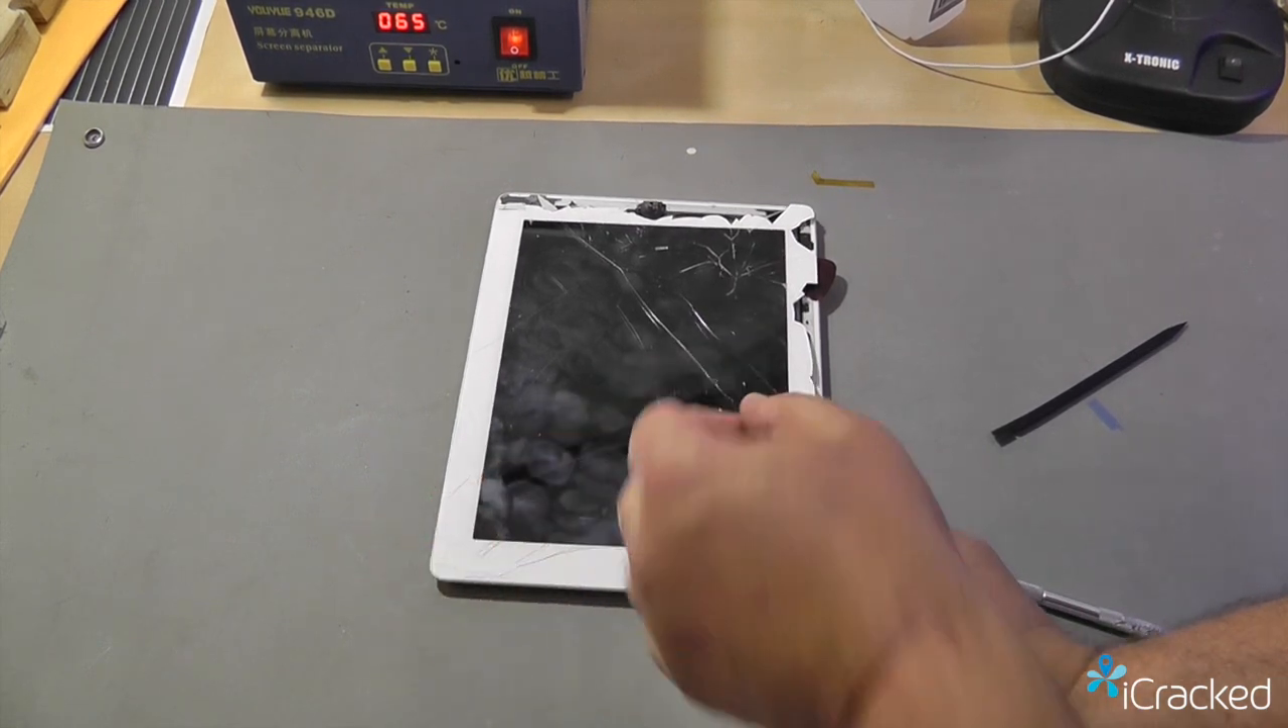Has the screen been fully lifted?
No.